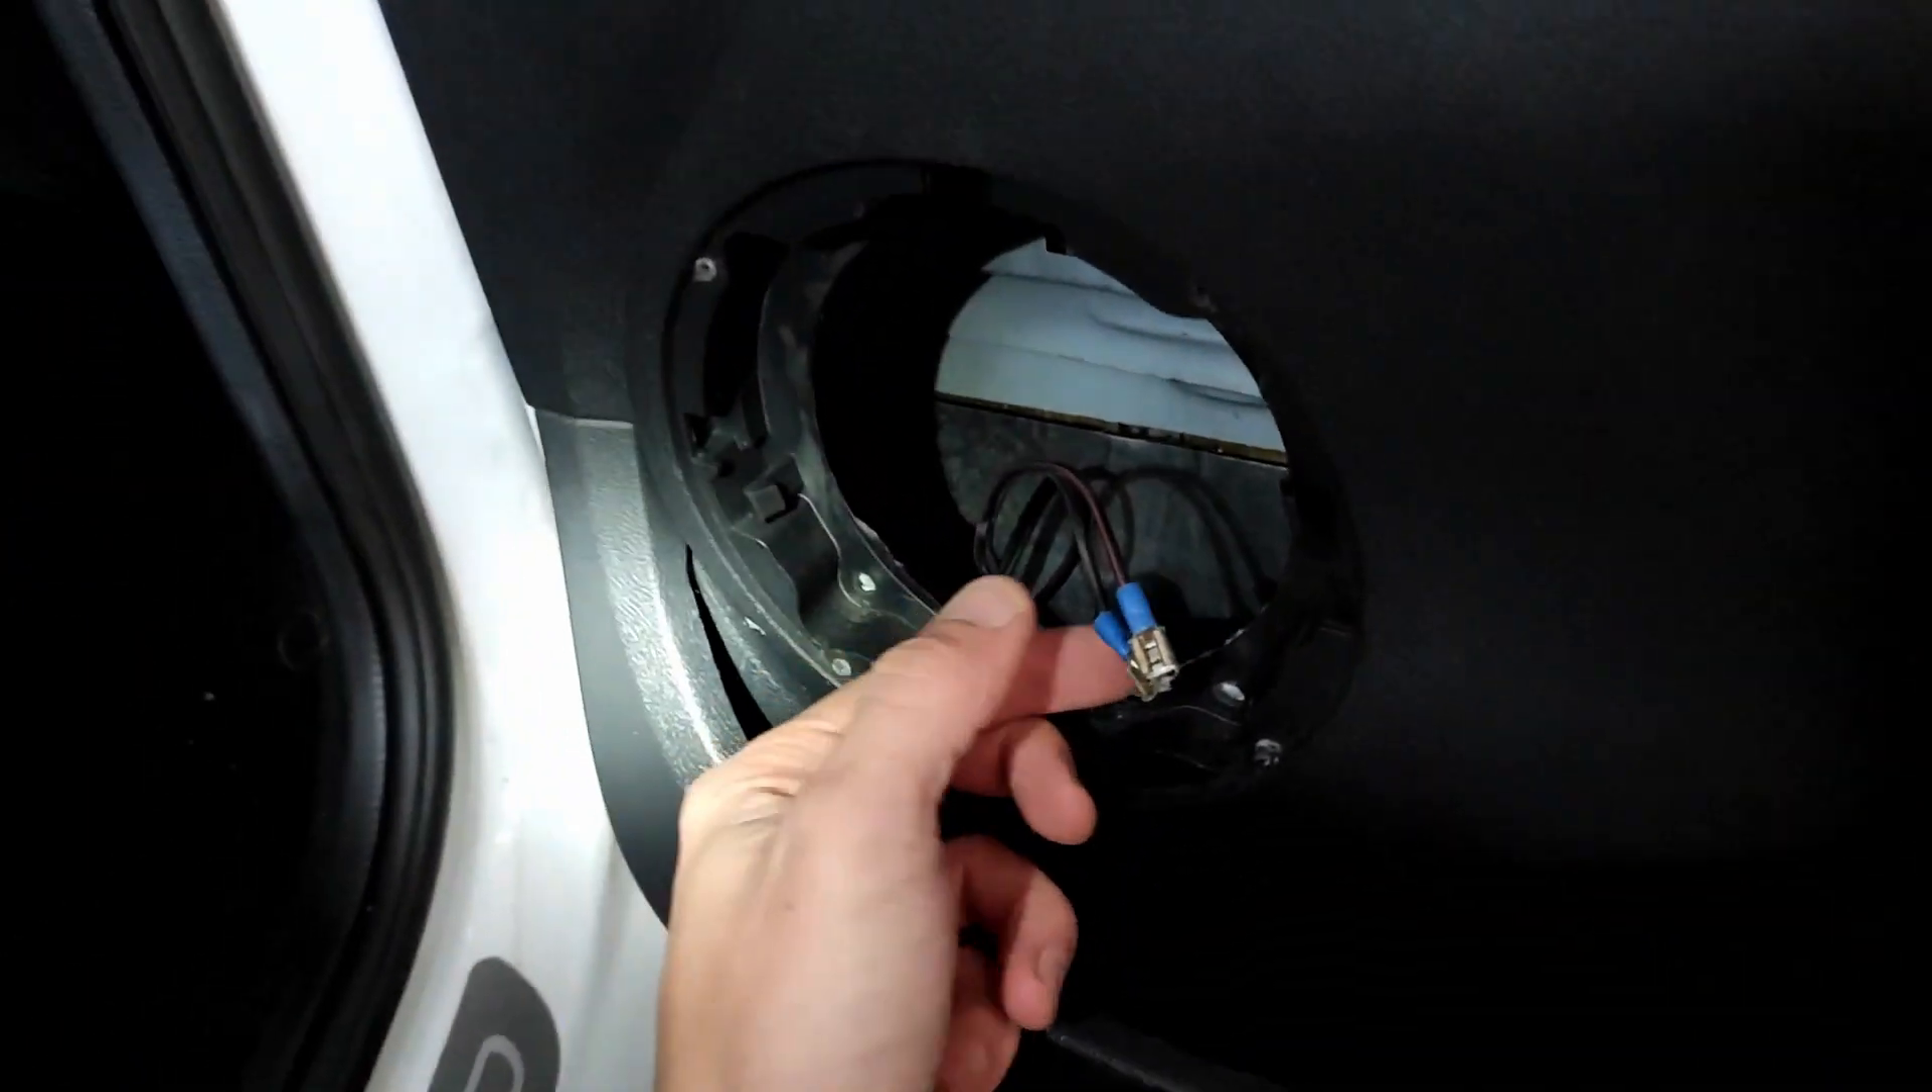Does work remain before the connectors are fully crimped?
No.